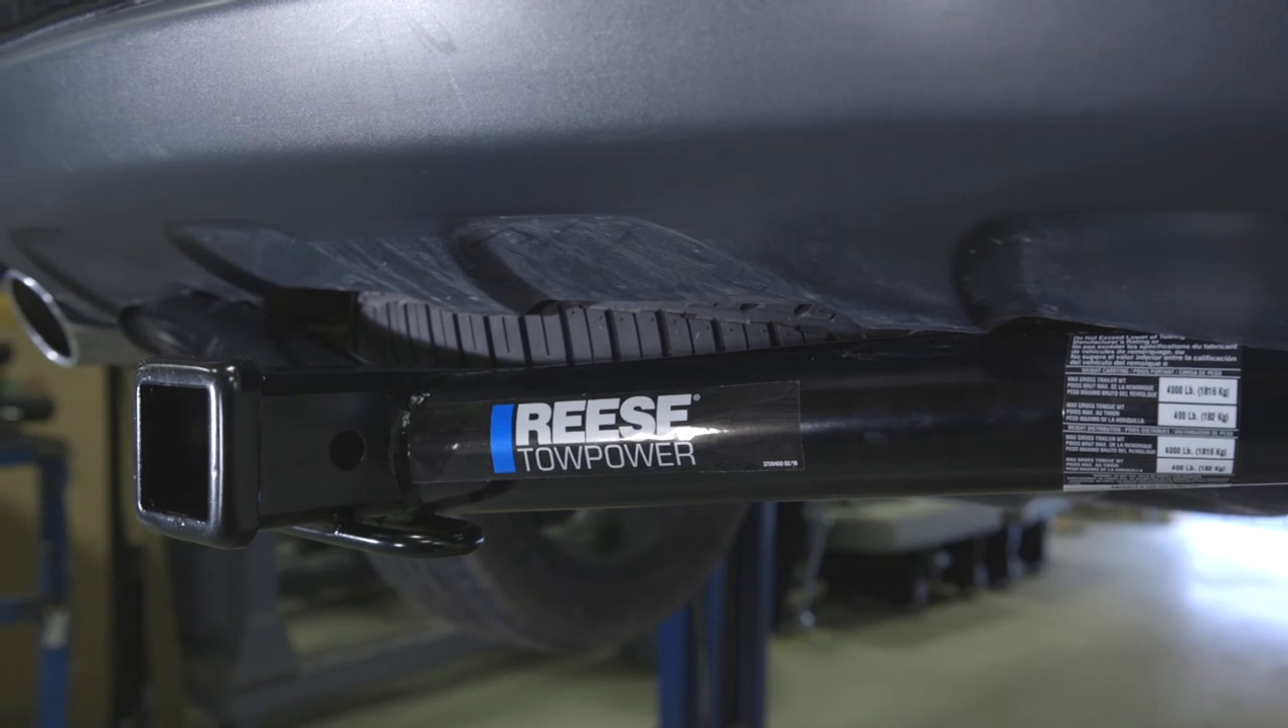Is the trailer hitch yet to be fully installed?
No.